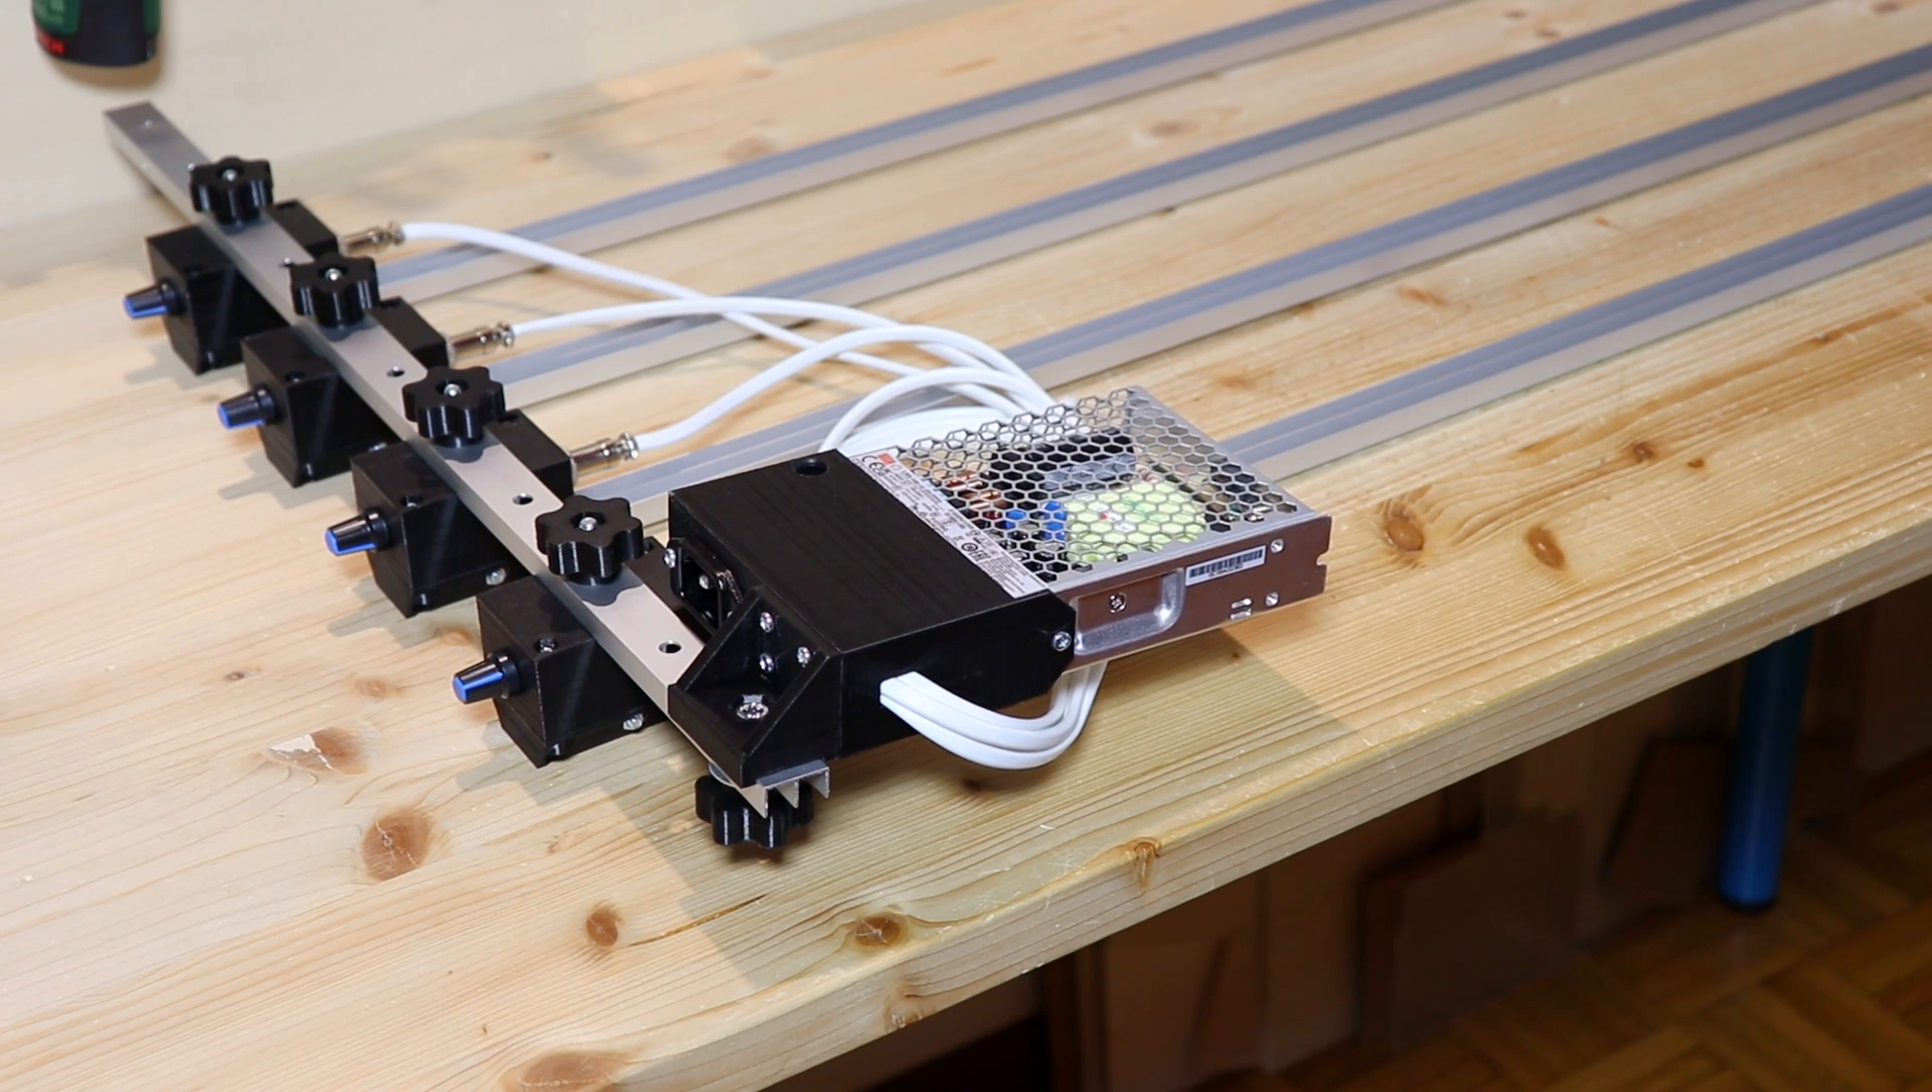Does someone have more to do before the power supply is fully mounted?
No.